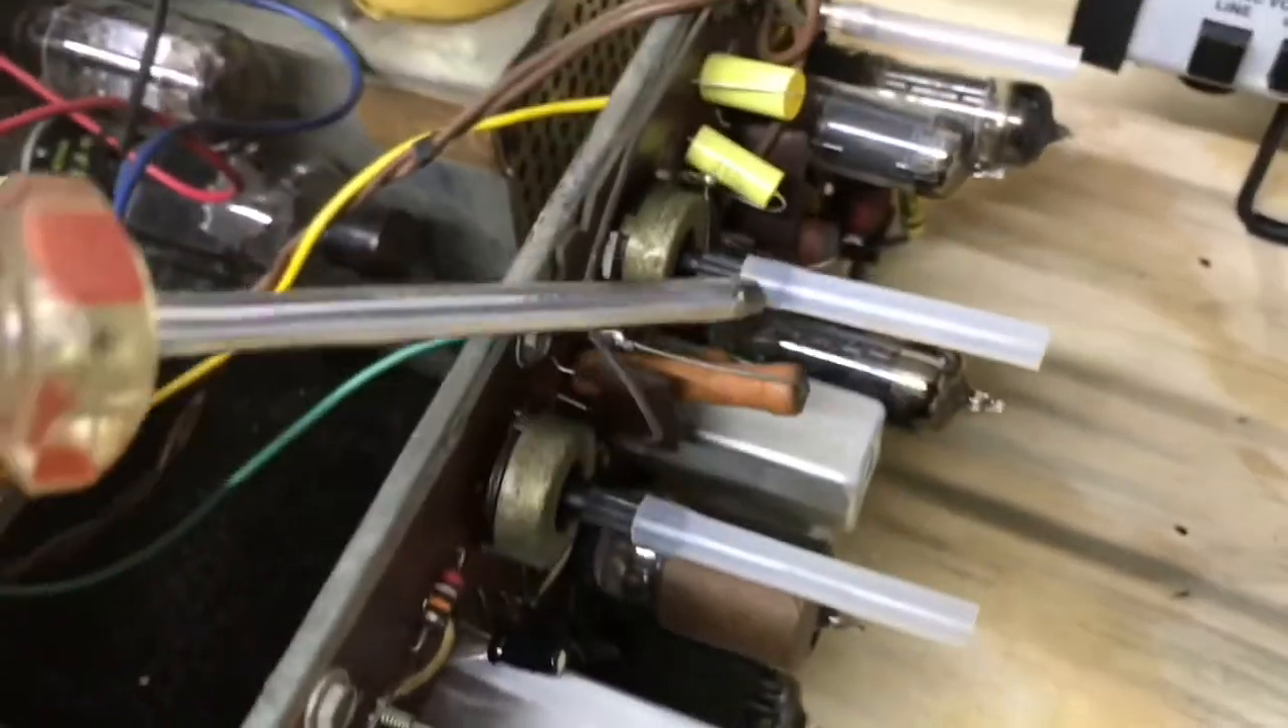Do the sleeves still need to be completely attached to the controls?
No.